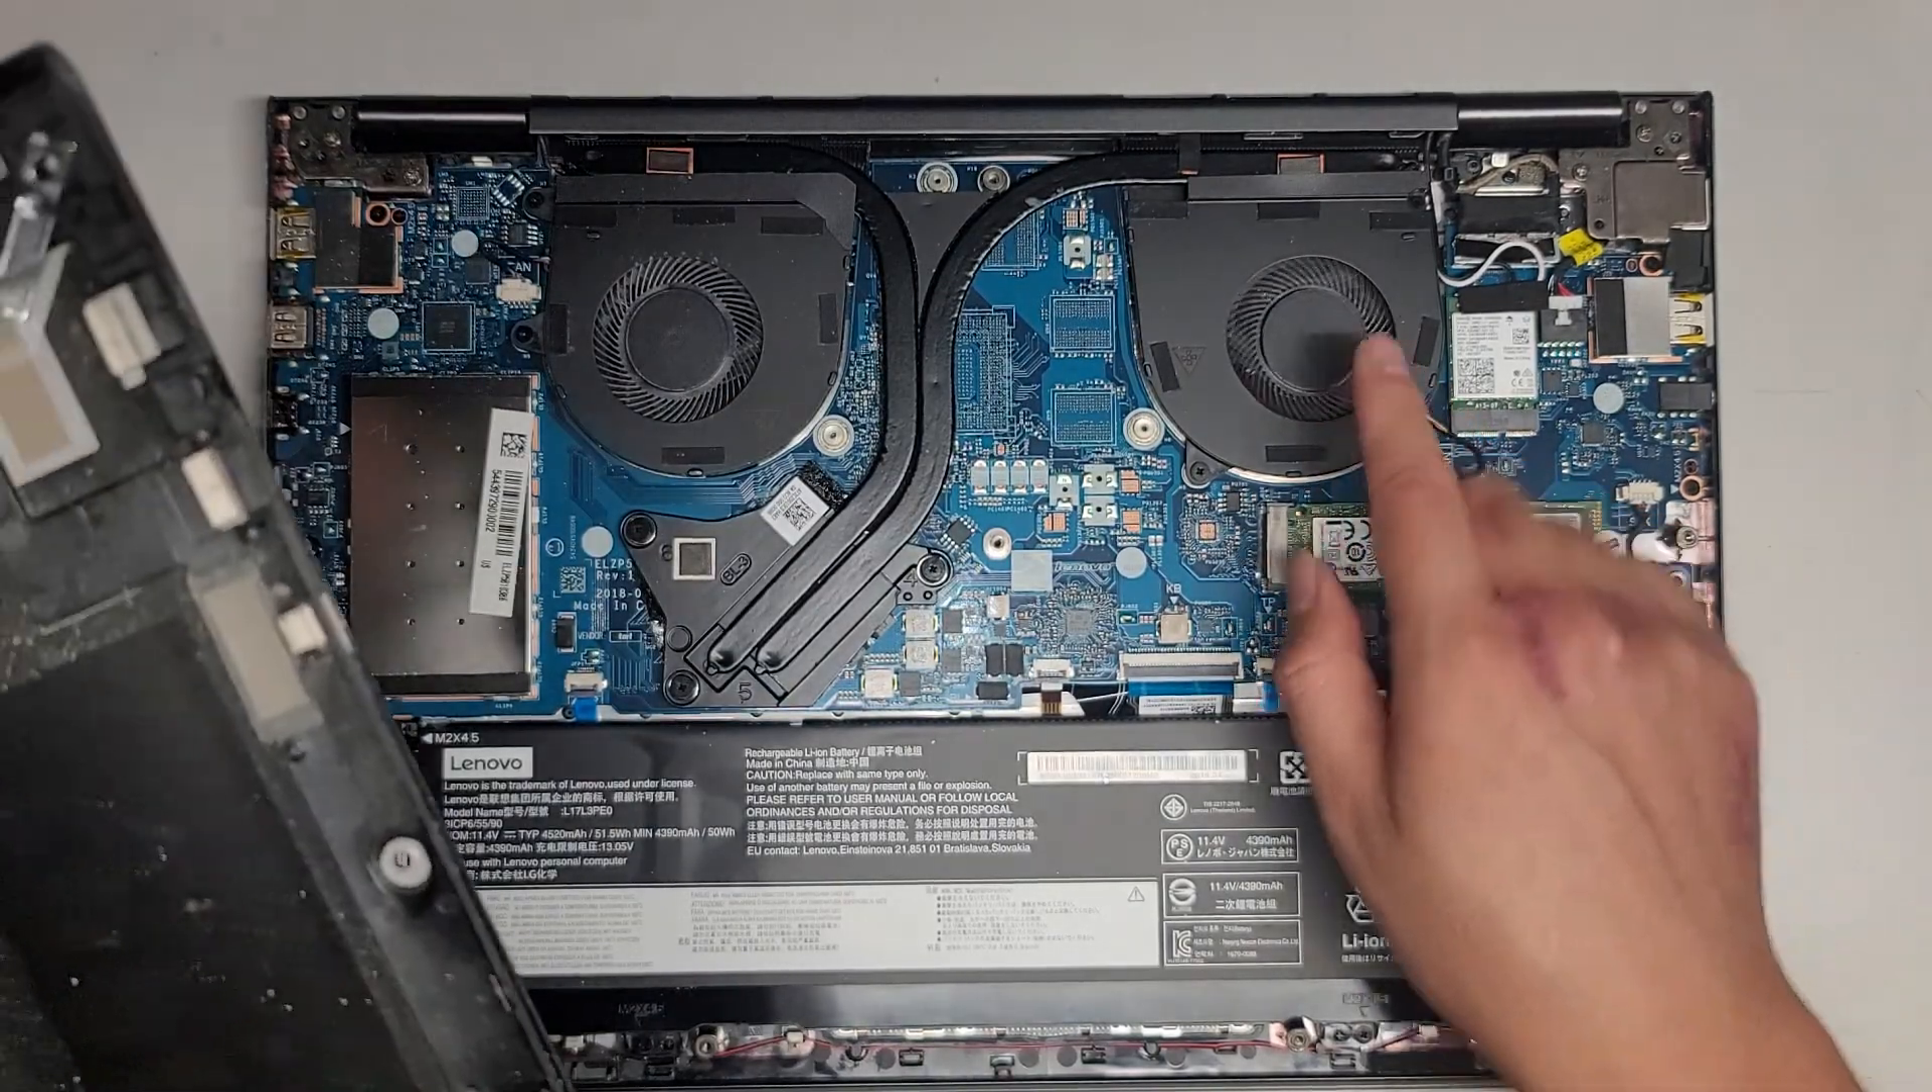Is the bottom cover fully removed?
Yes.